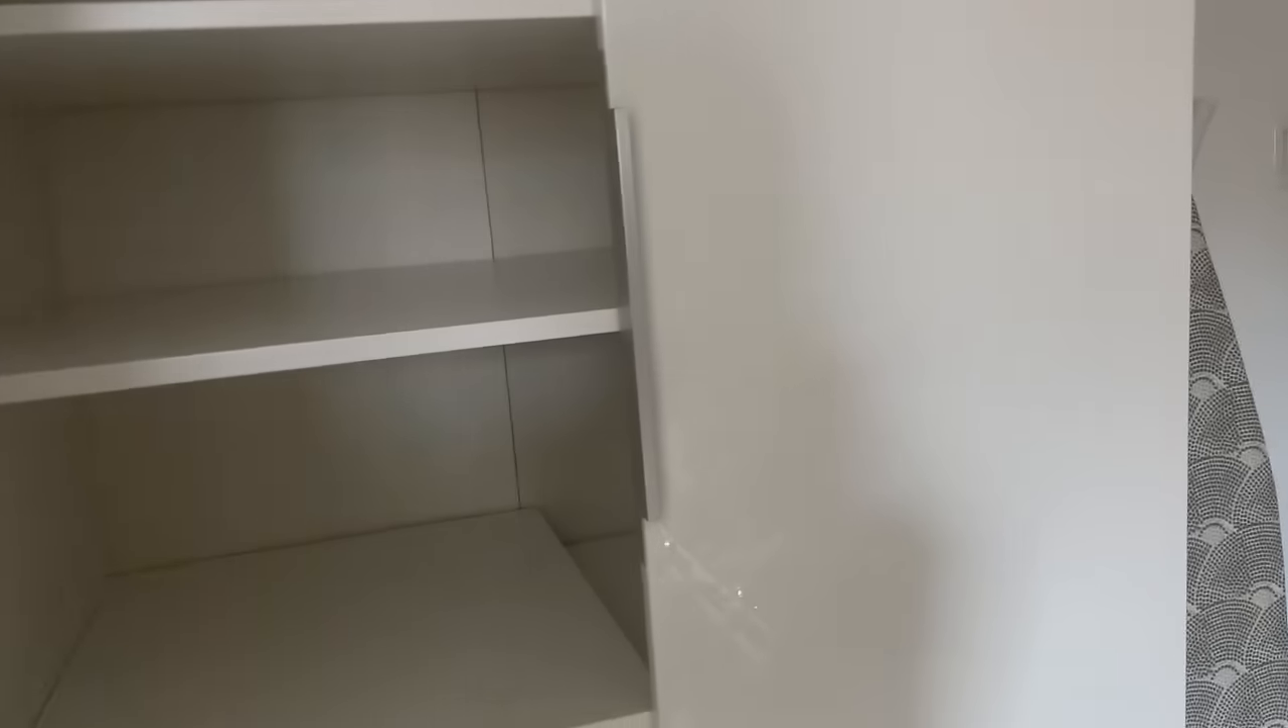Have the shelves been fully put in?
Yes.